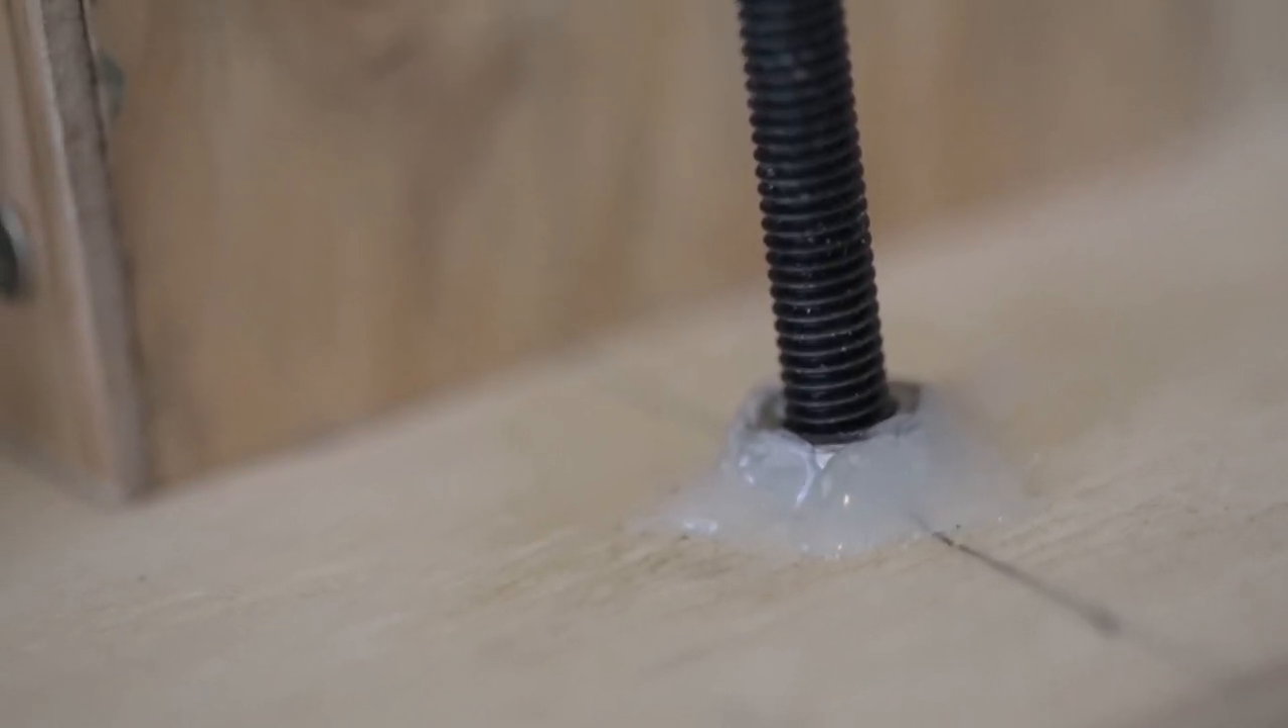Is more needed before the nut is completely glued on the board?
No.